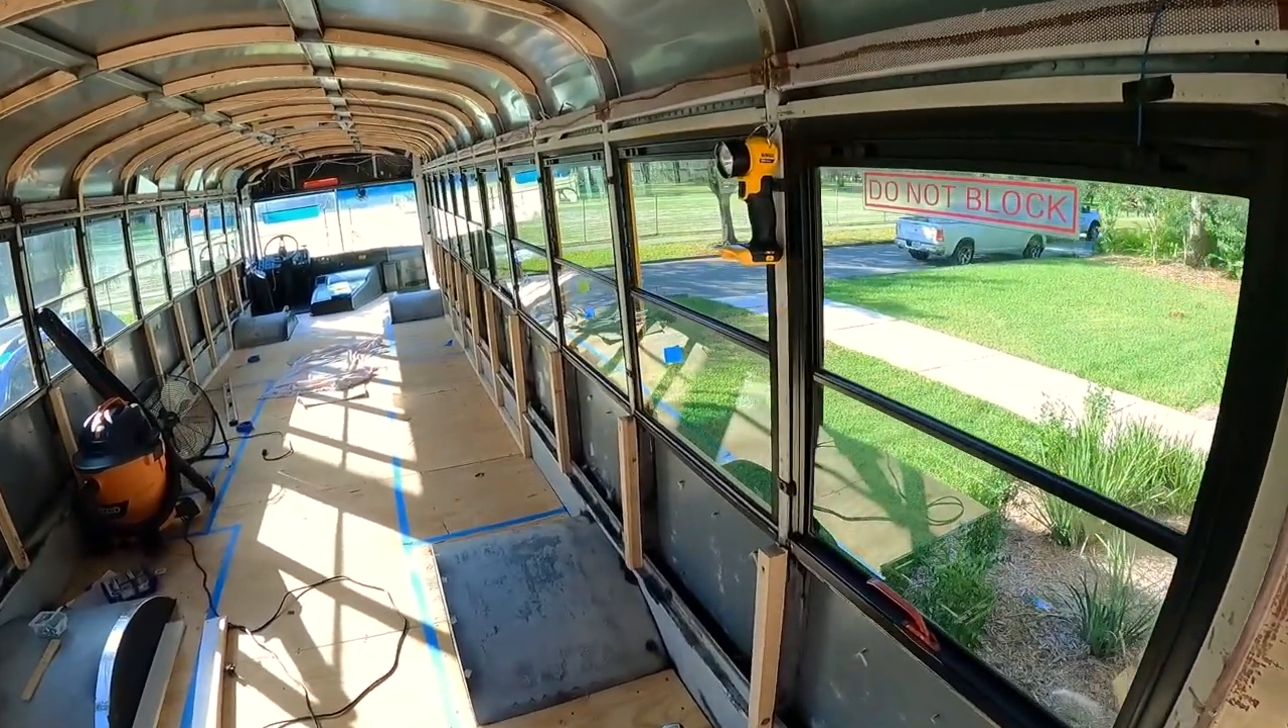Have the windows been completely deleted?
No.